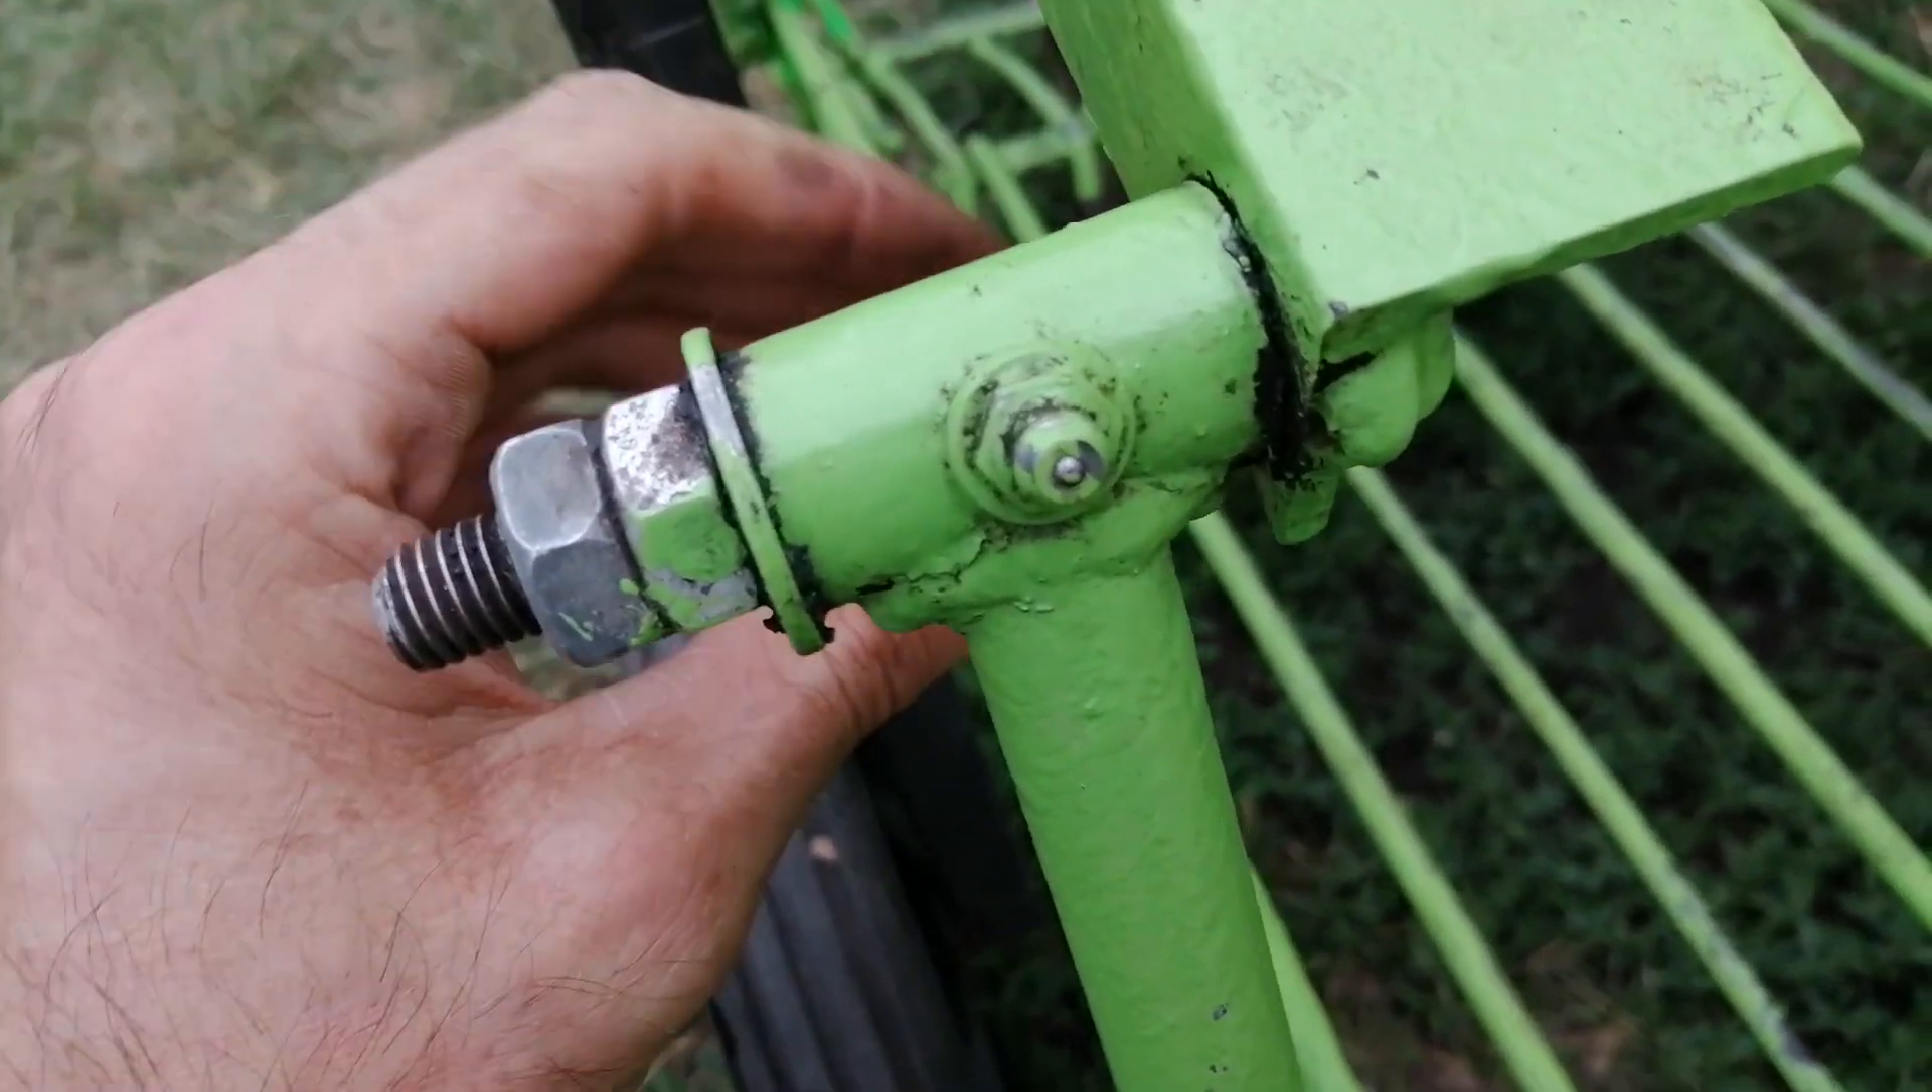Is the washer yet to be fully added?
No.